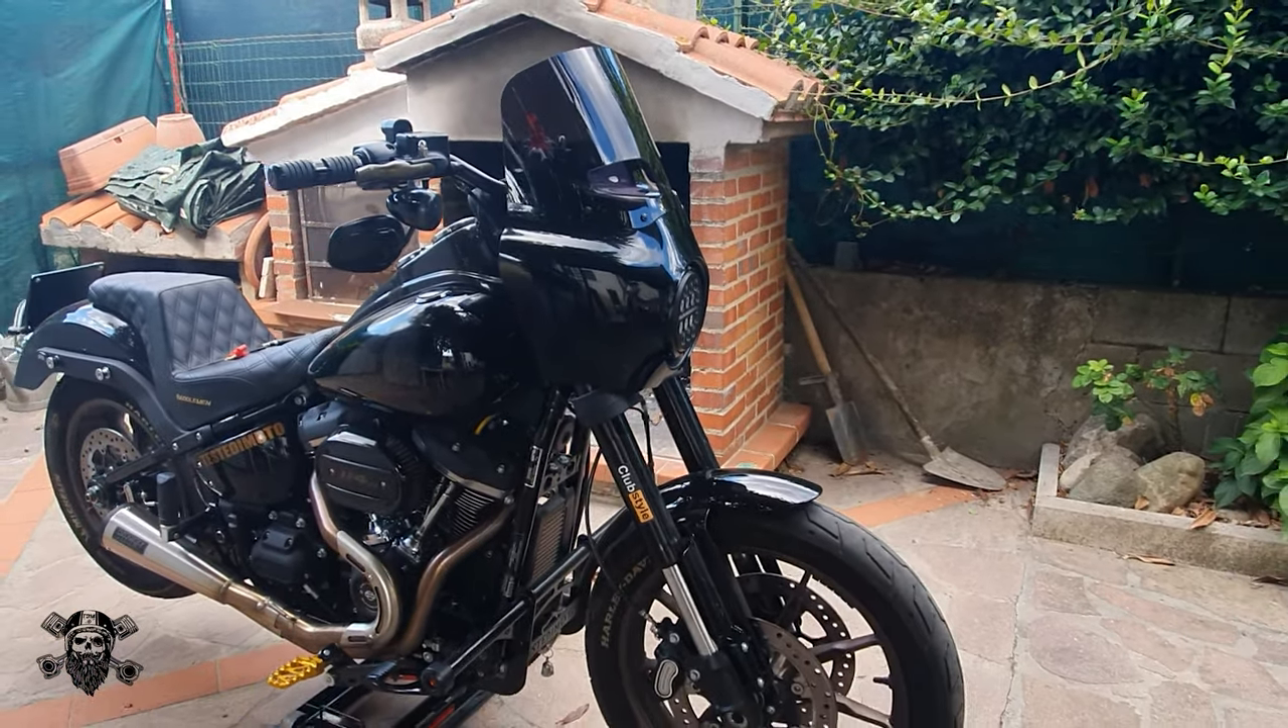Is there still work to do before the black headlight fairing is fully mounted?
No.